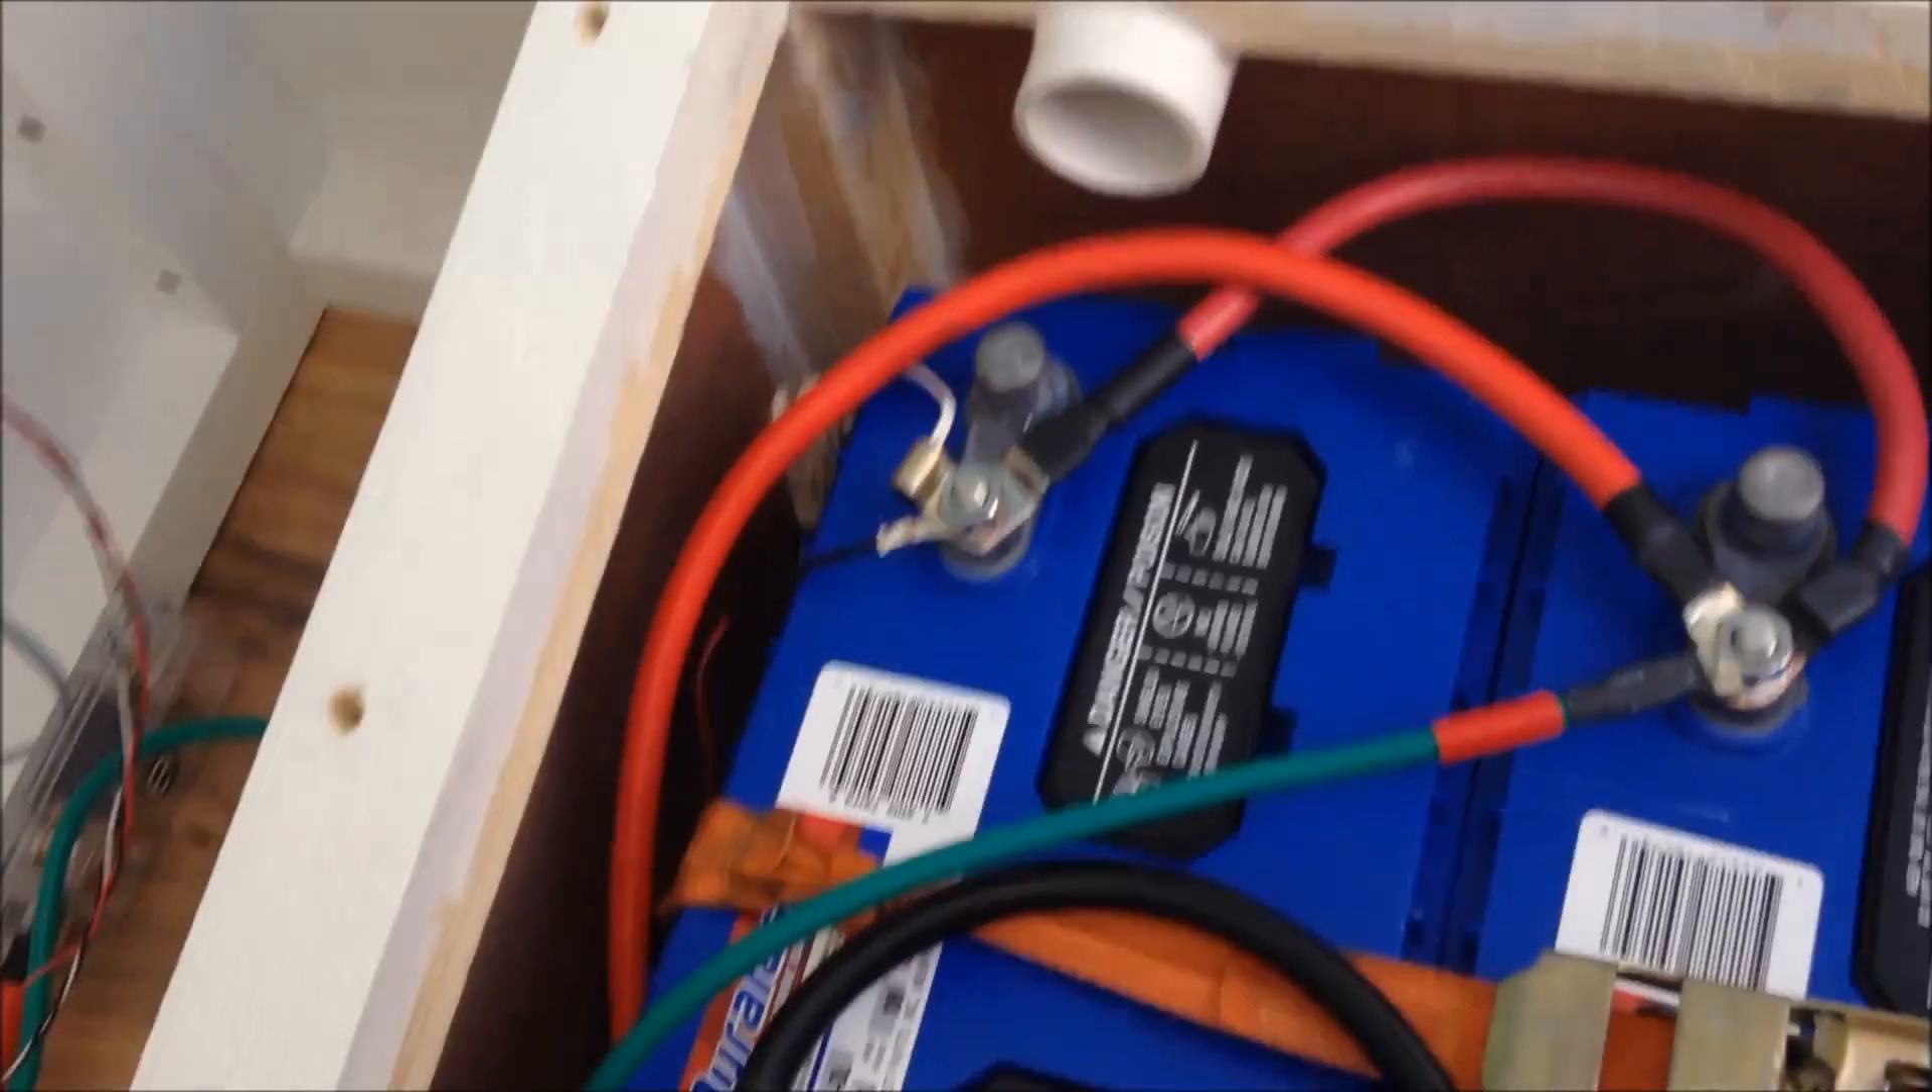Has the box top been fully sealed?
No.